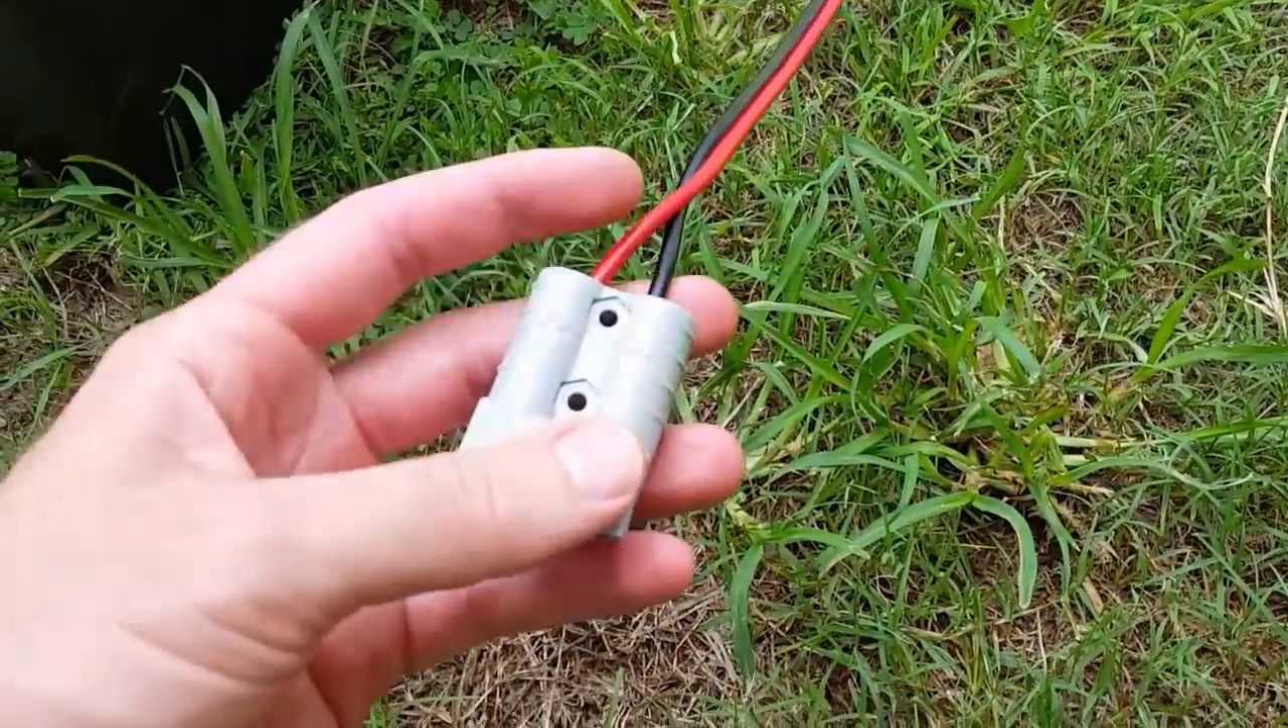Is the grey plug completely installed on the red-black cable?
Yes.